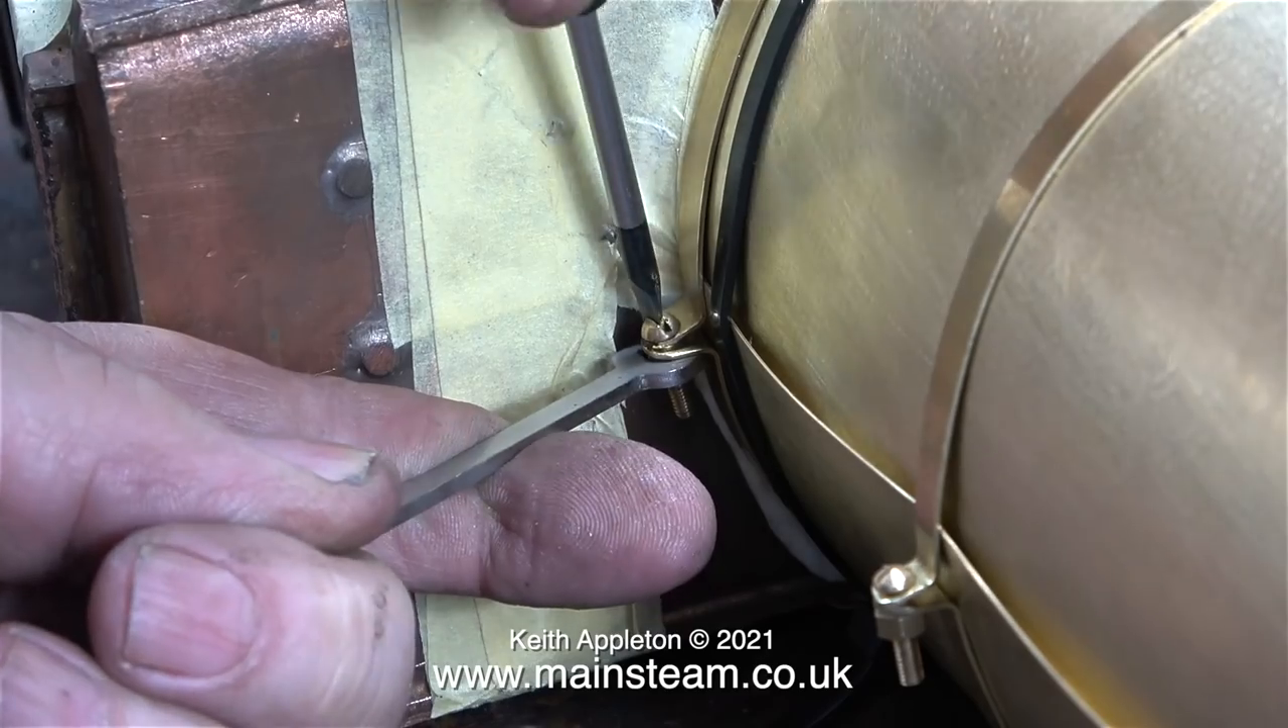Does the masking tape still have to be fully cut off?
Yes.